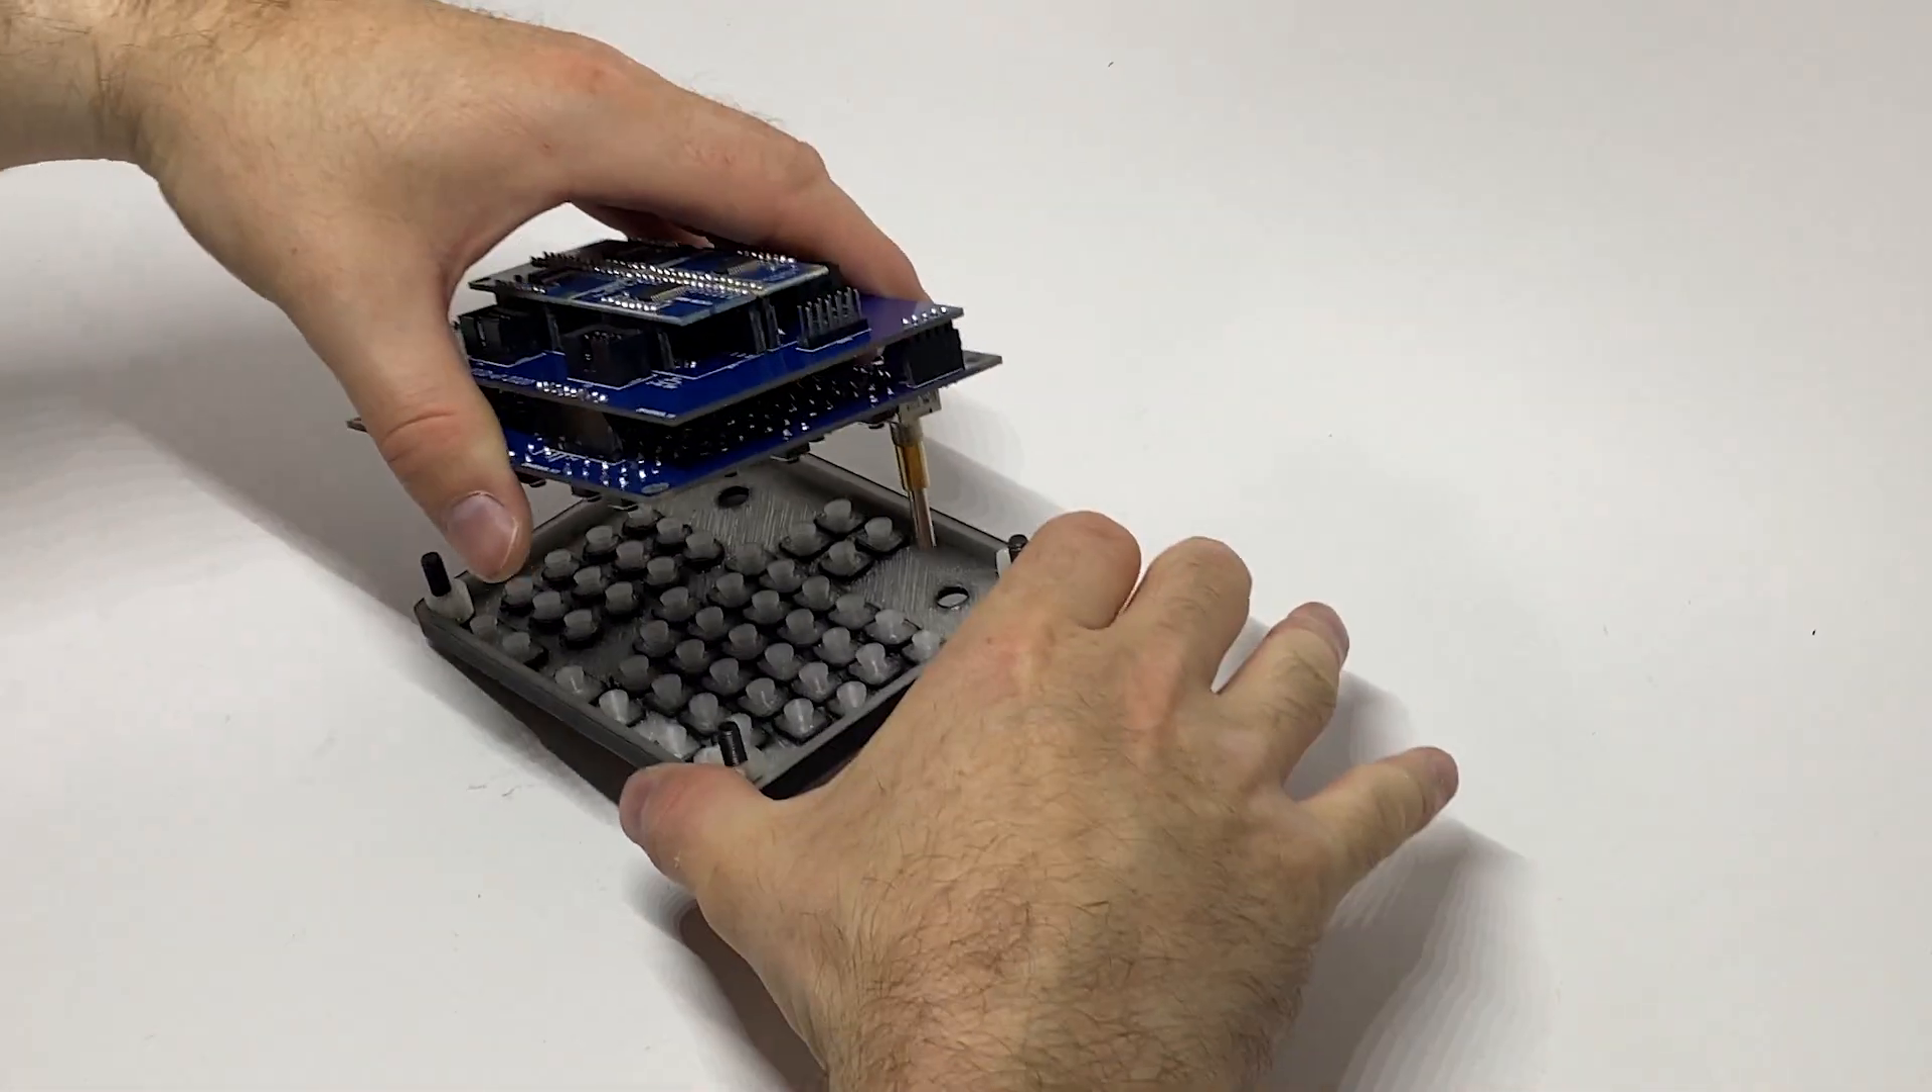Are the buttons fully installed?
Yes.